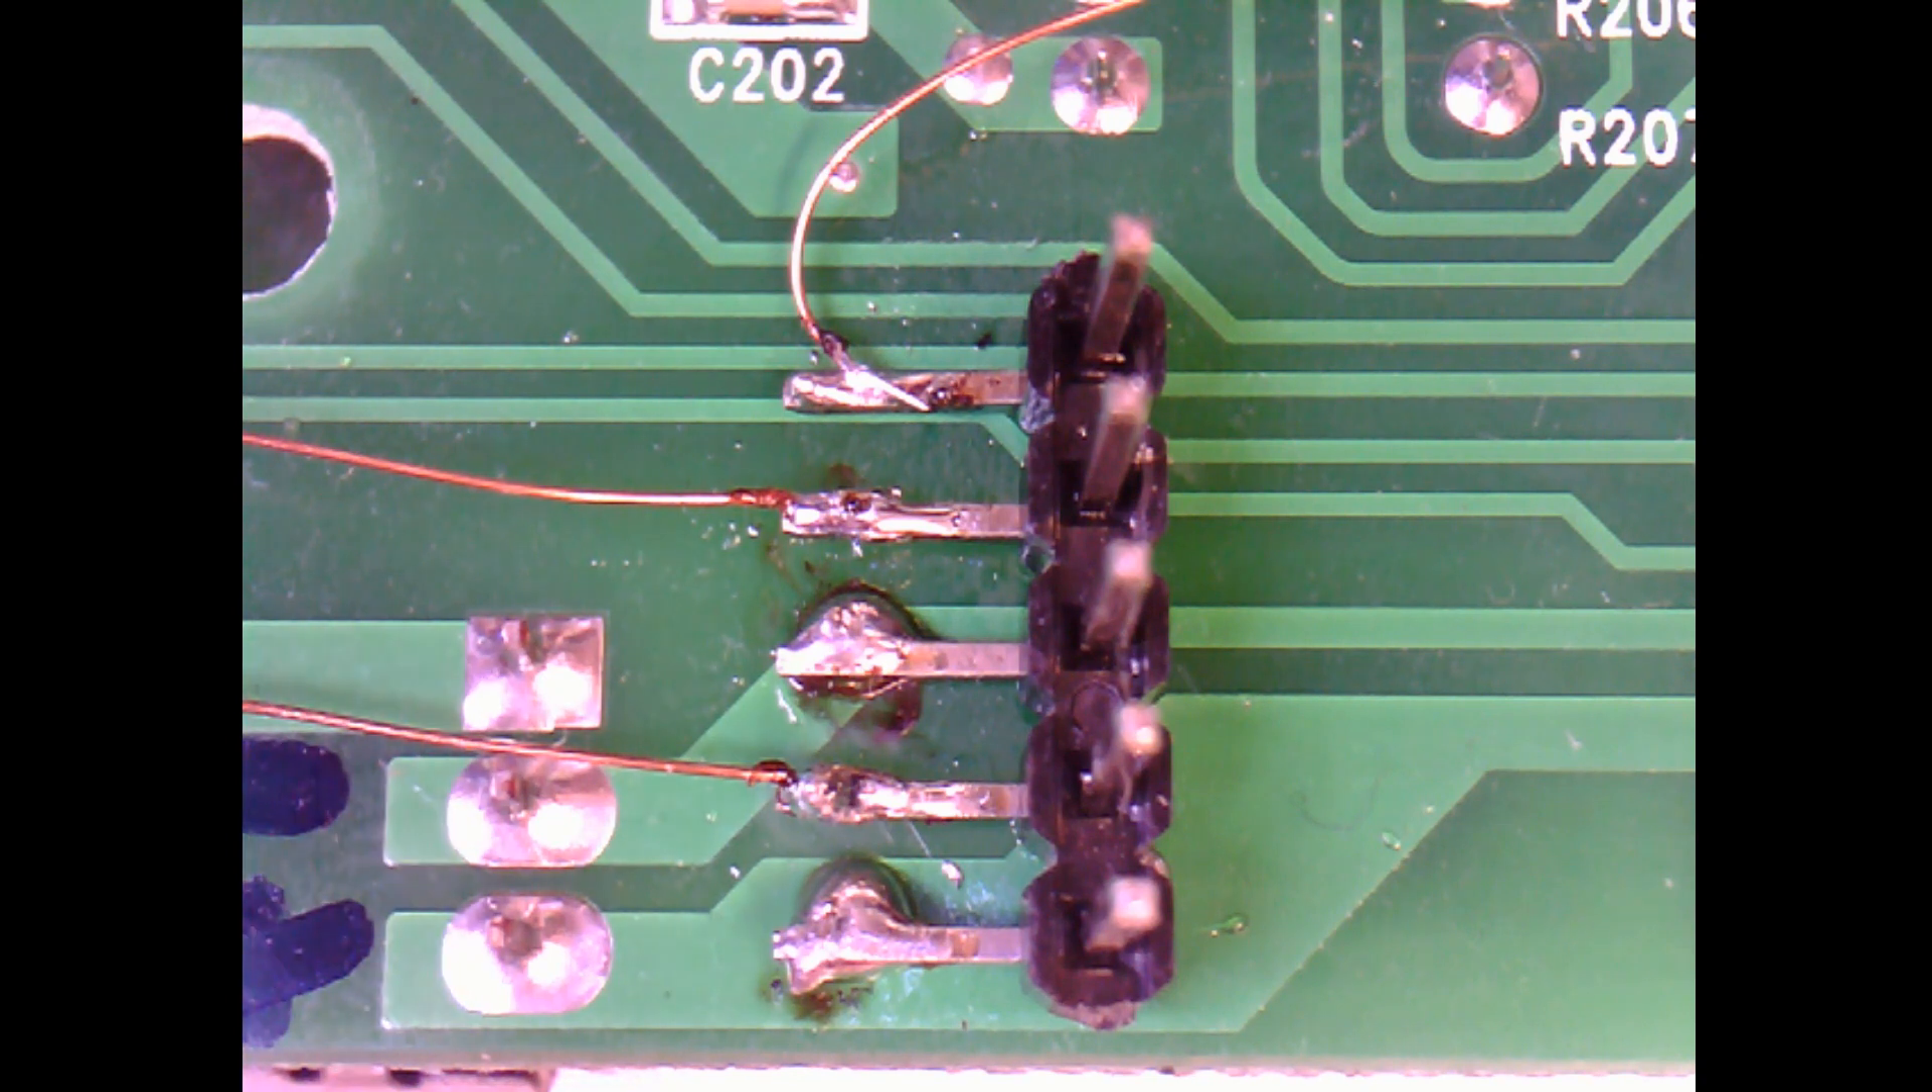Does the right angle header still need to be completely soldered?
No.